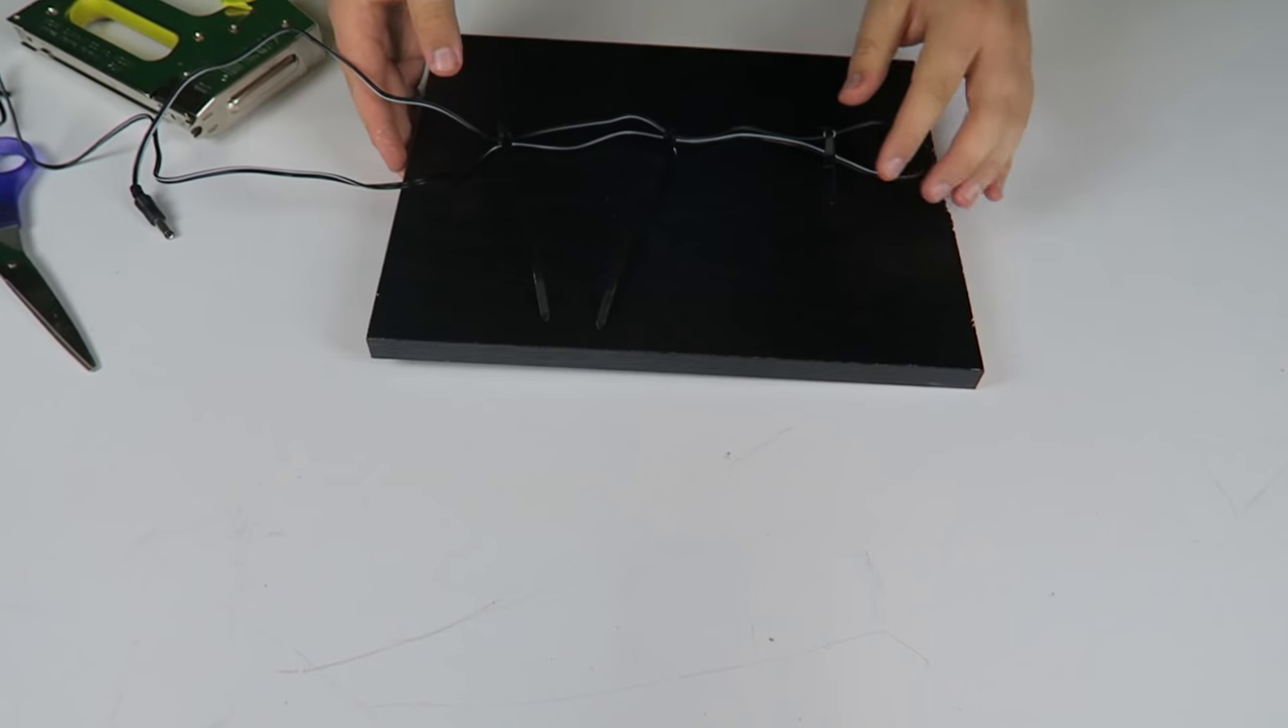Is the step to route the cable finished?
Yes.